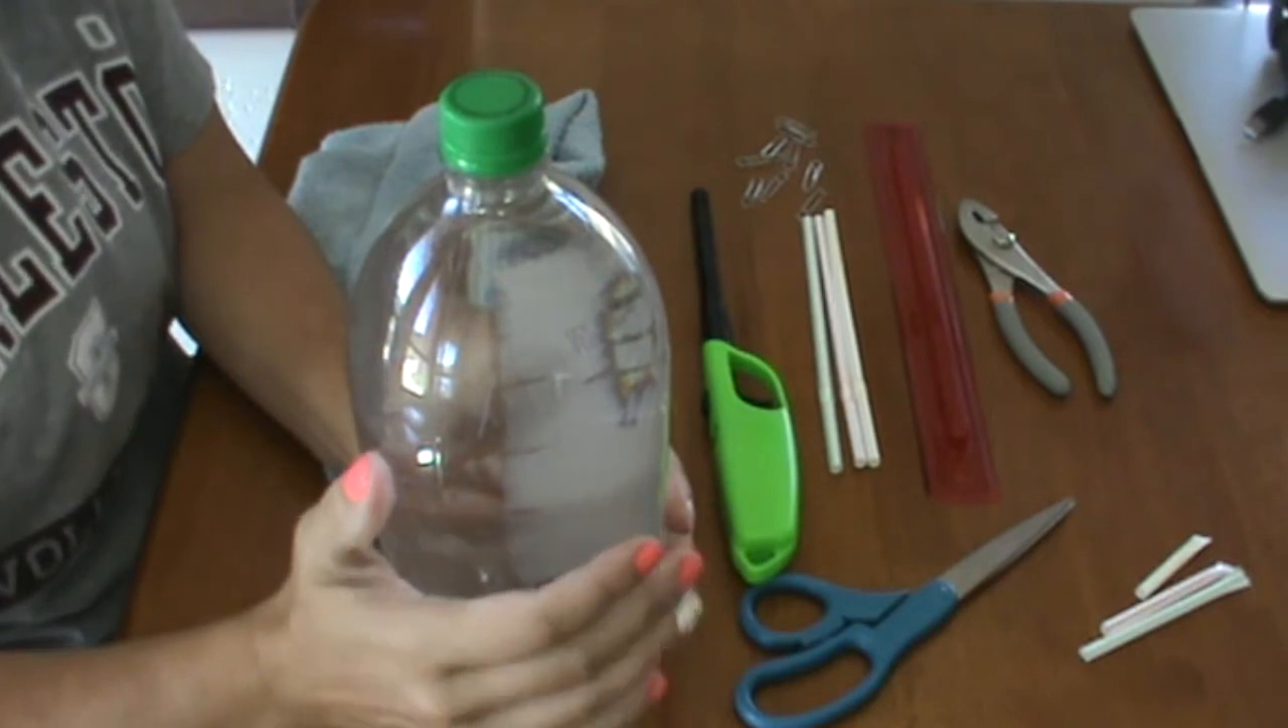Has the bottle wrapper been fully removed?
Yes.